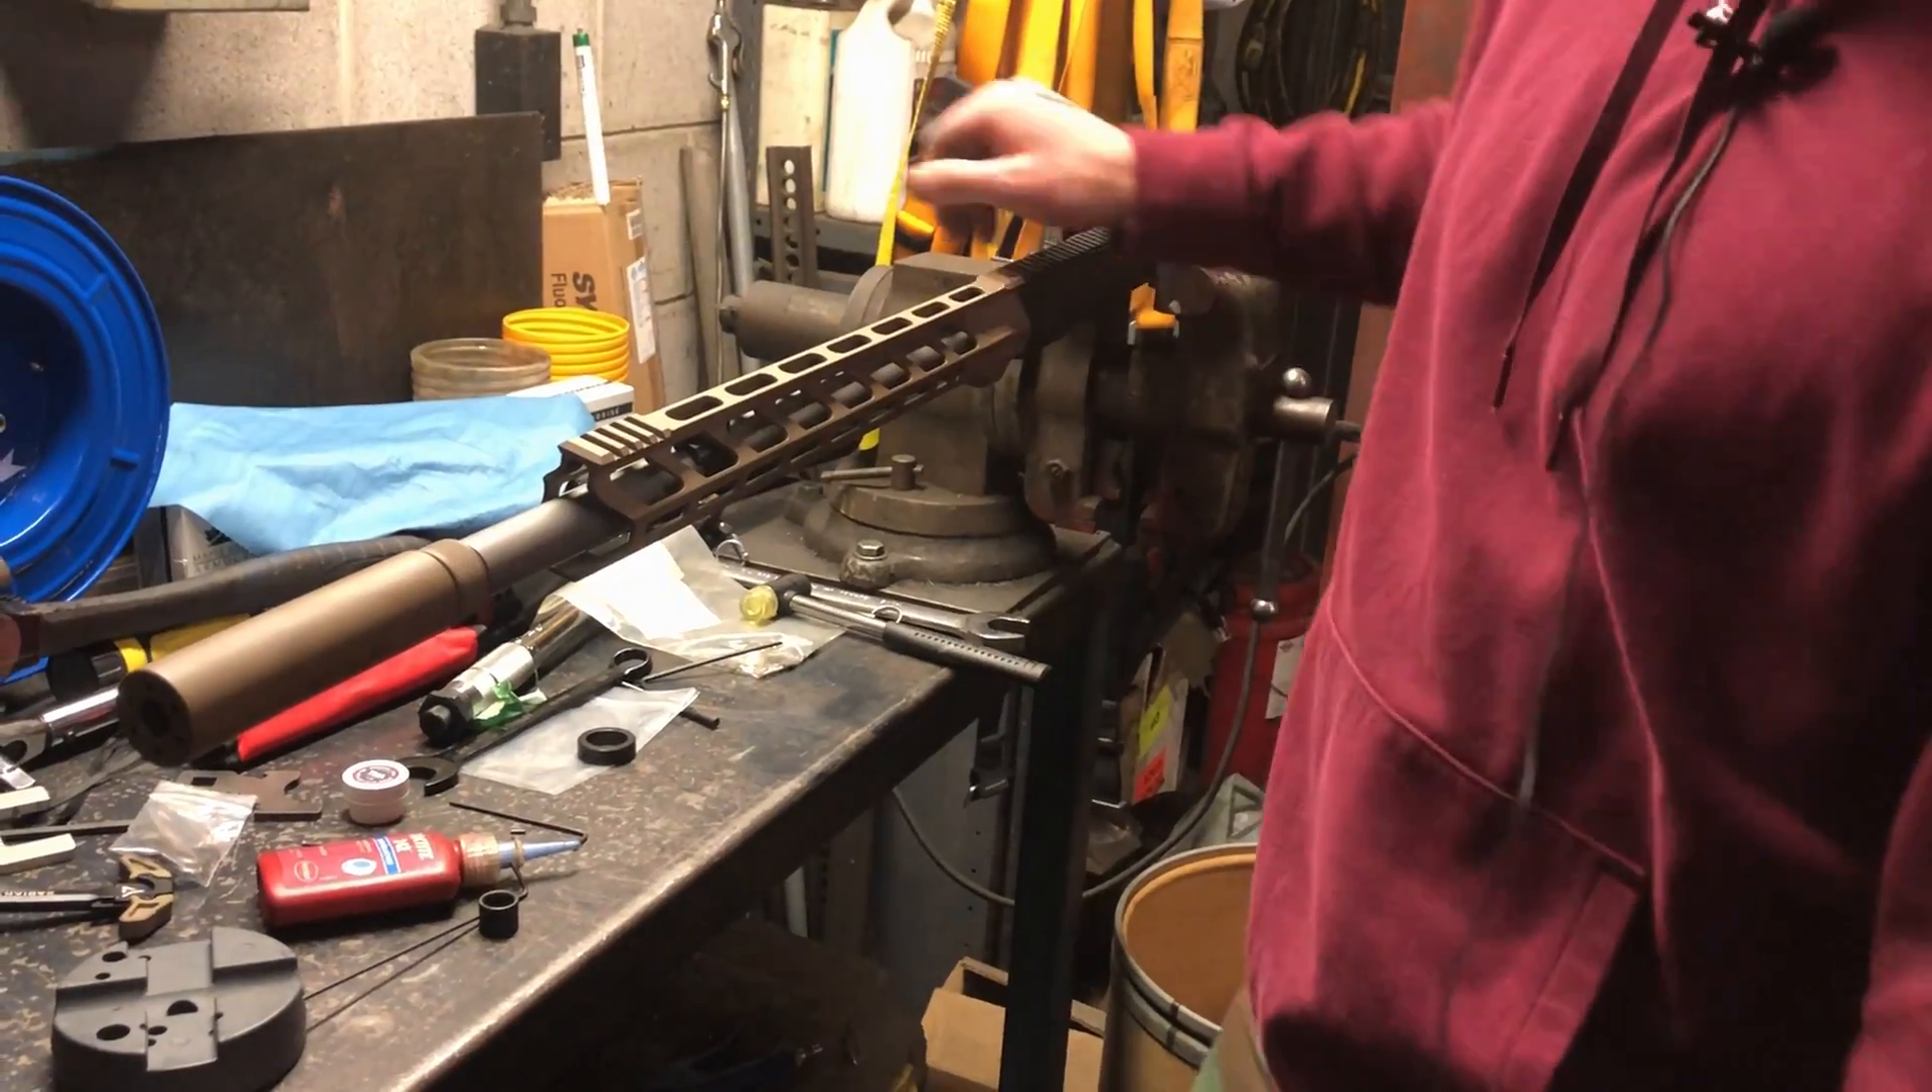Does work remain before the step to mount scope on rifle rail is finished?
Yes.